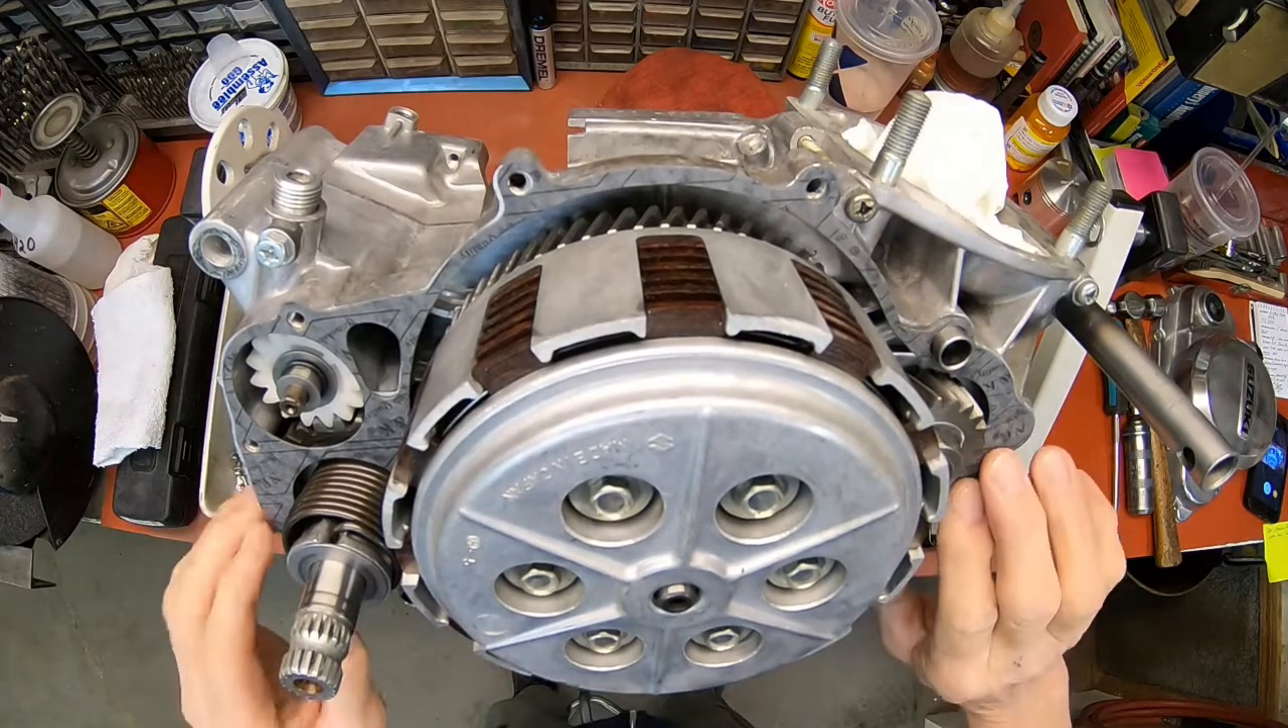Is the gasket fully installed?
Yes.